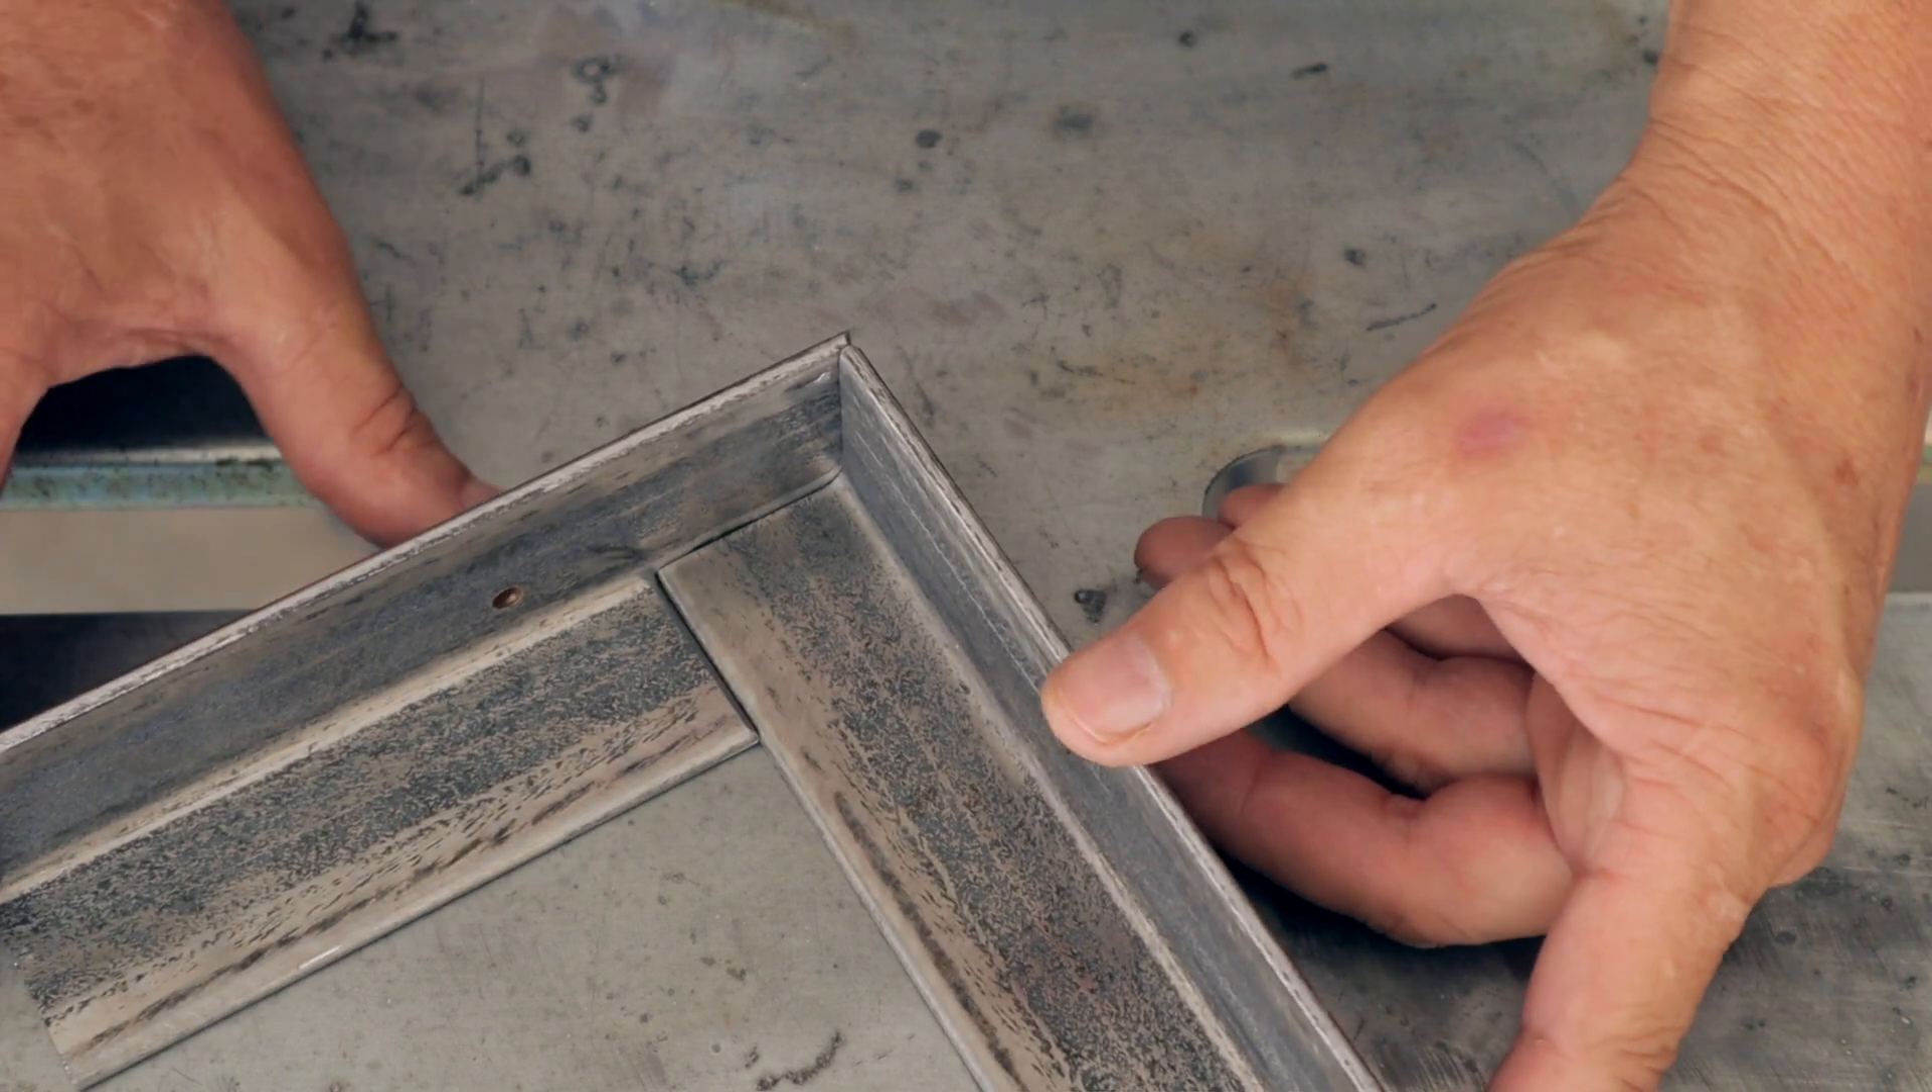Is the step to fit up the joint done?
Yes.